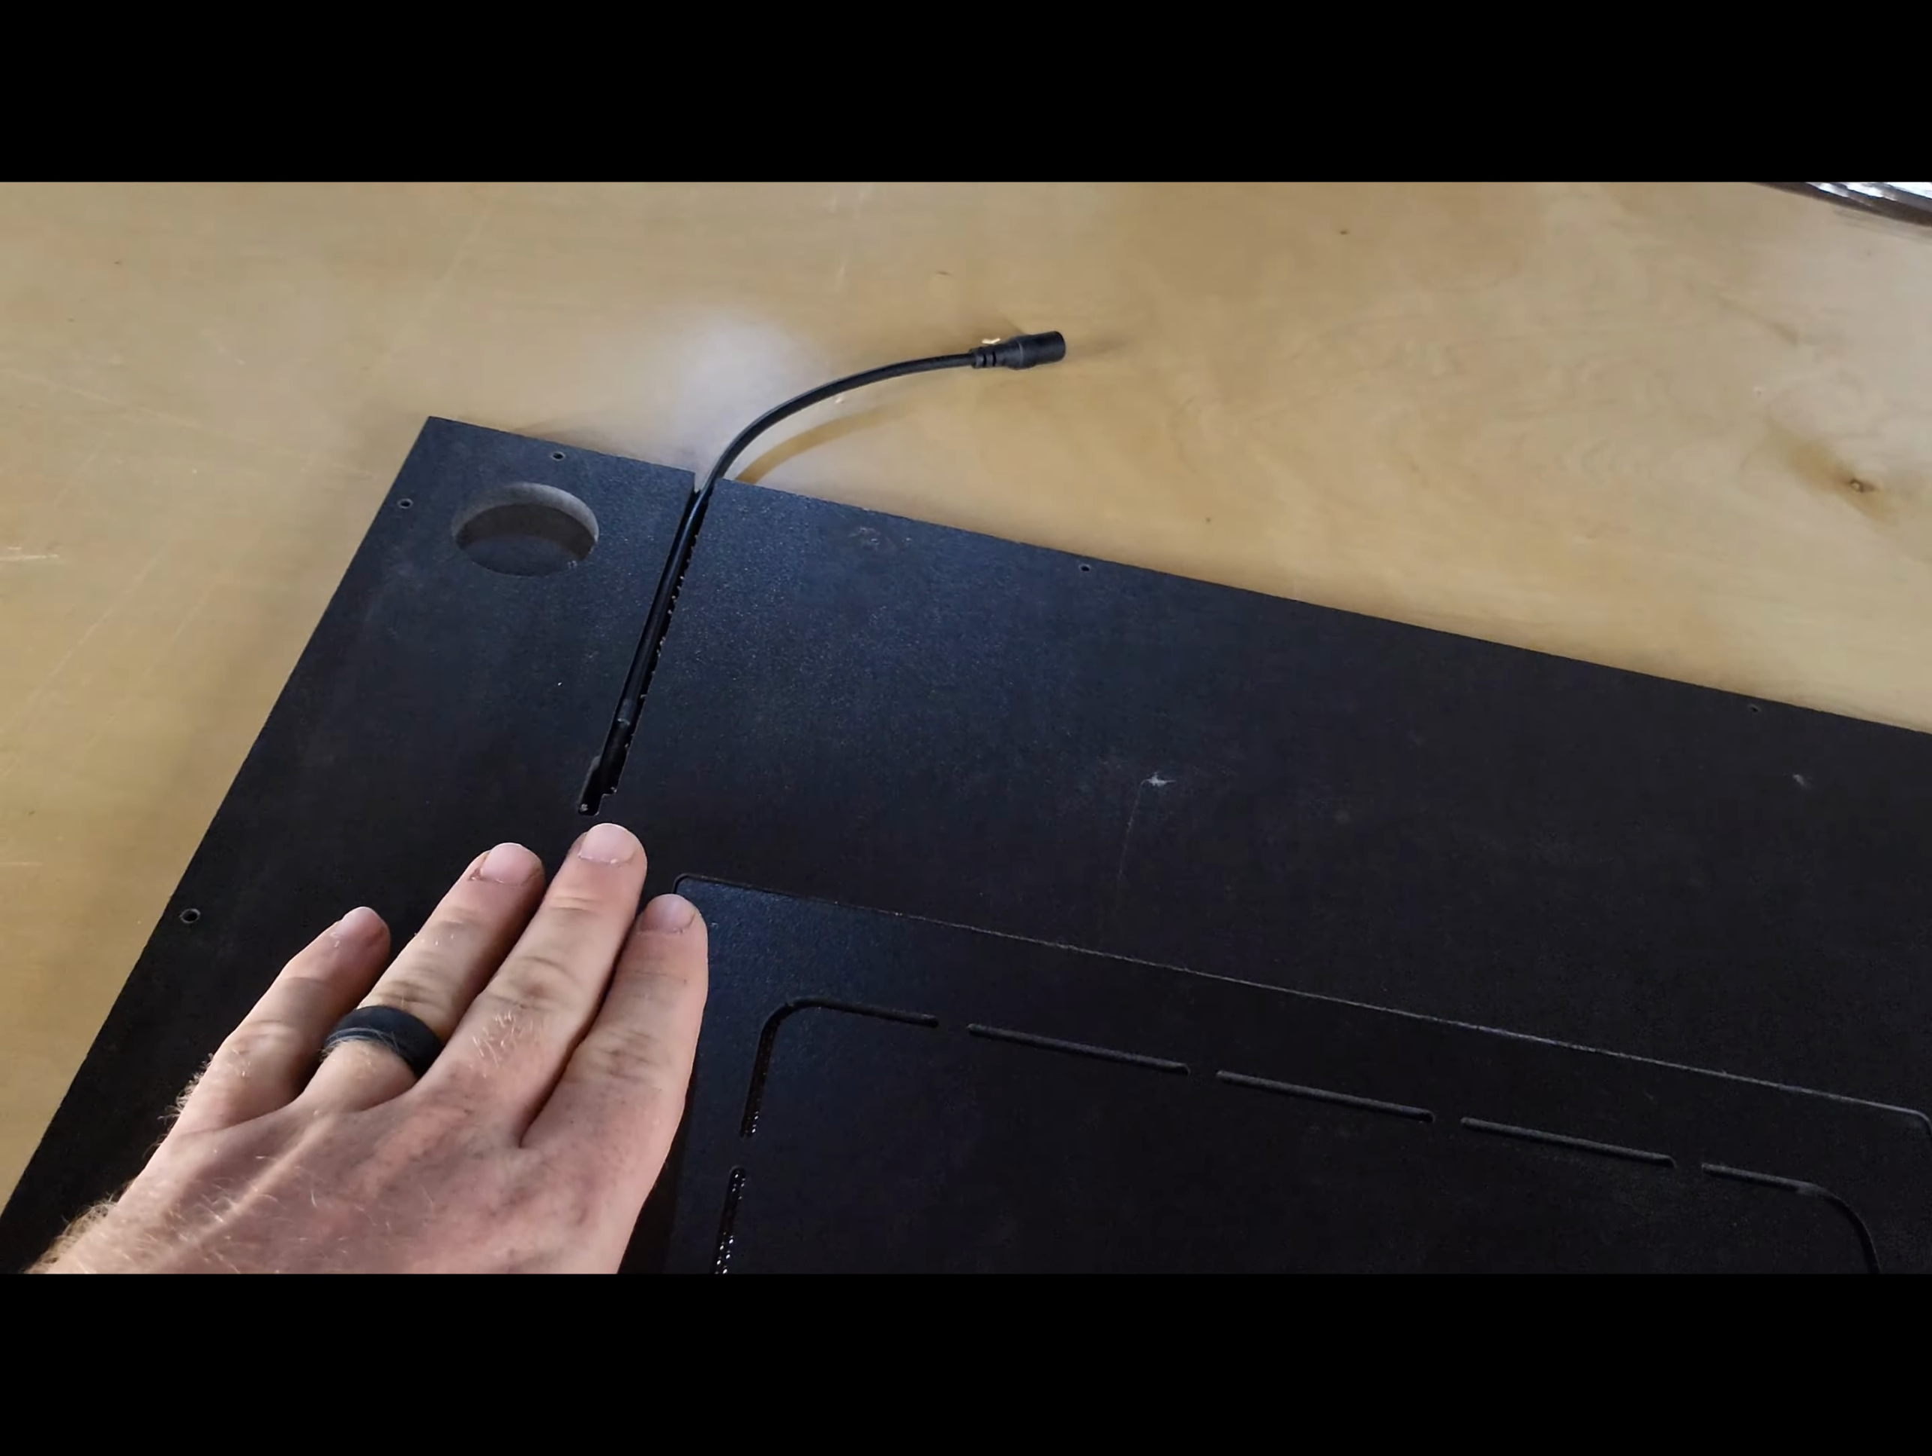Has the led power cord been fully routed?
Yes.